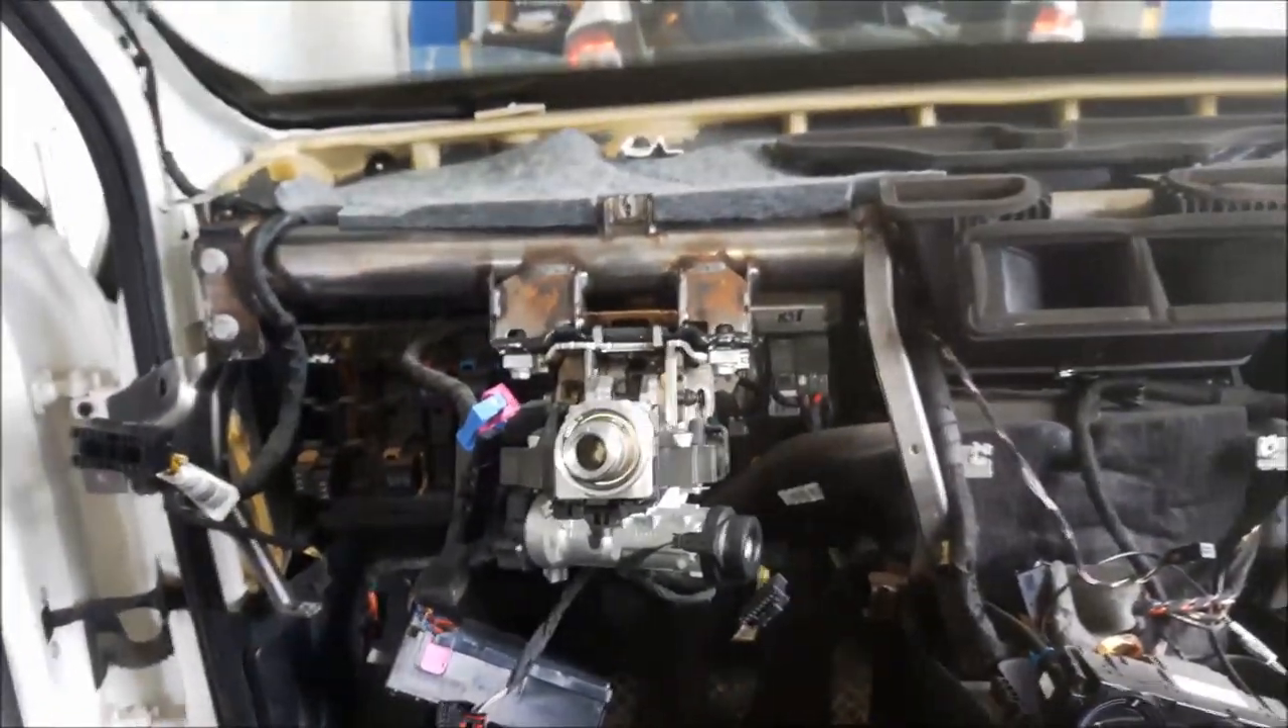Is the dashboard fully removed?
Yes.